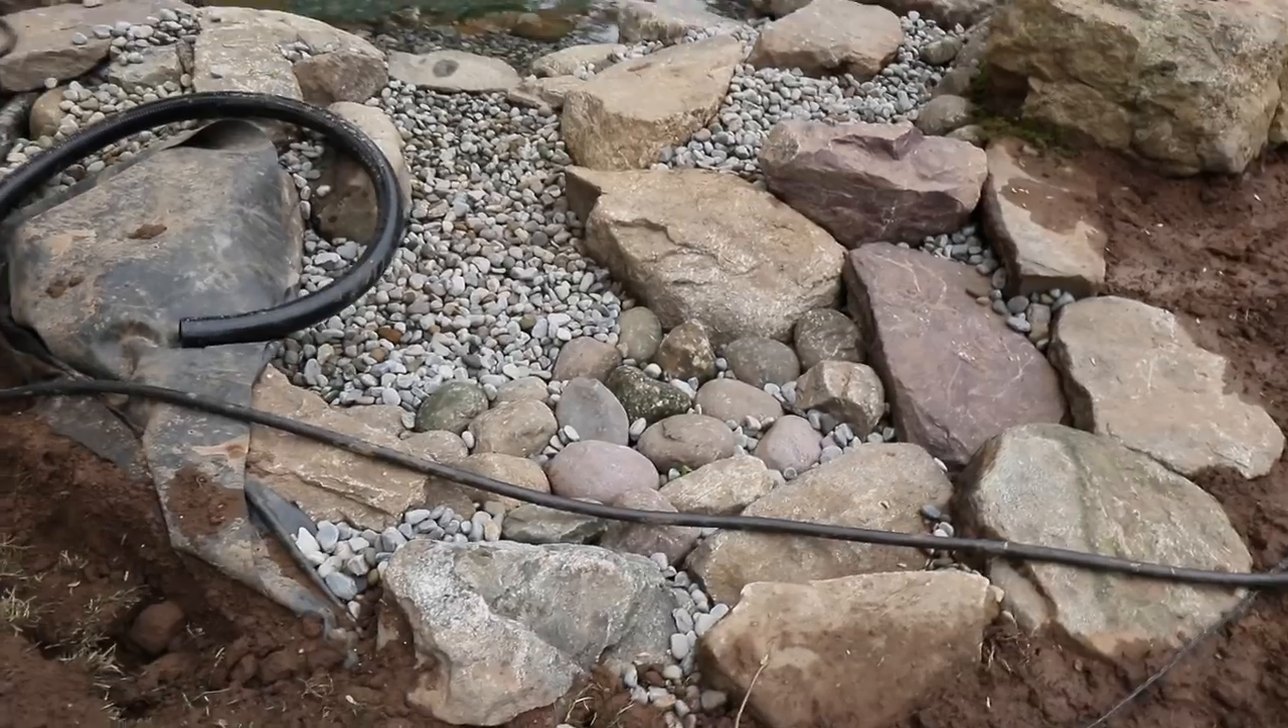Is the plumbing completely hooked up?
No.